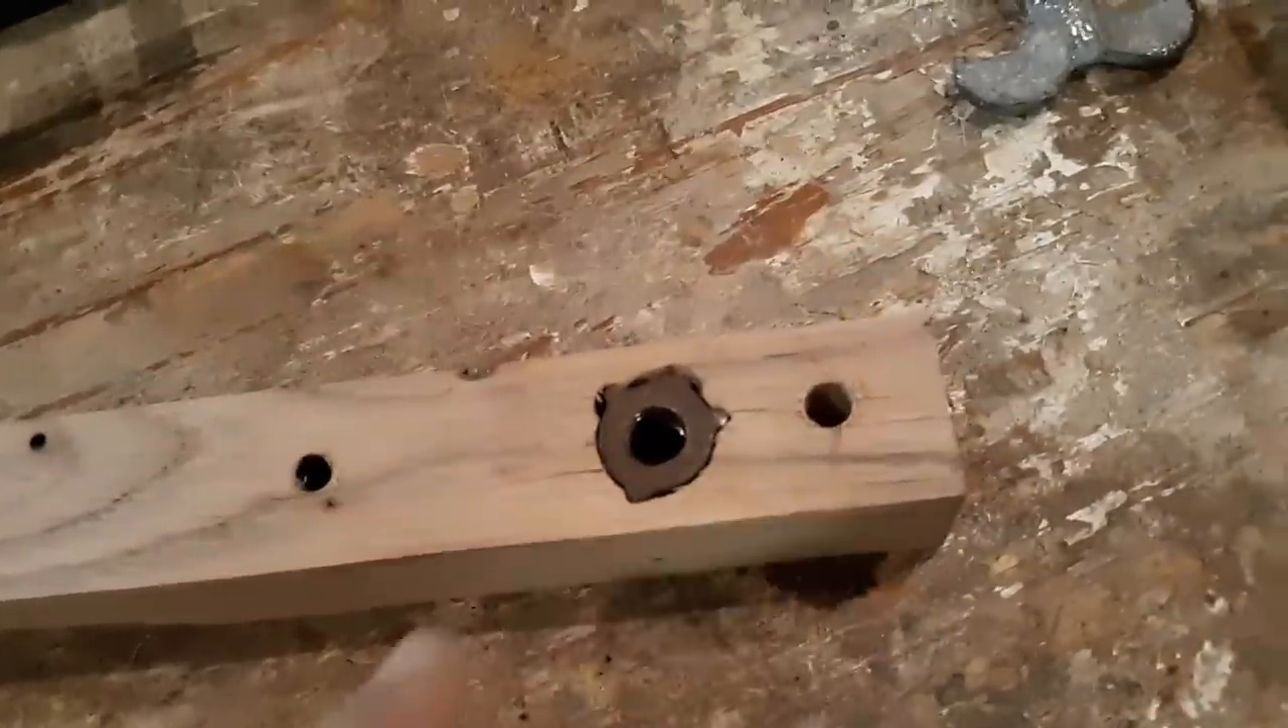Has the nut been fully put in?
Yes.